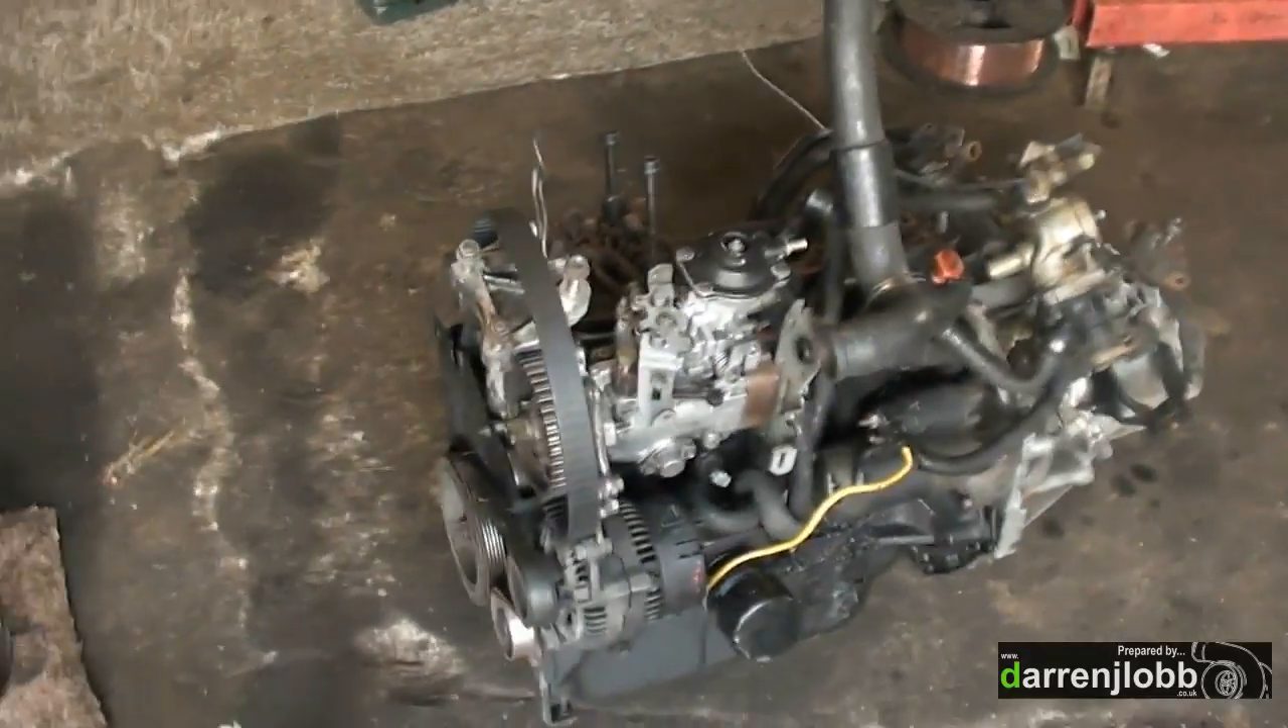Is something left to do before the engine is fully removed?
No.